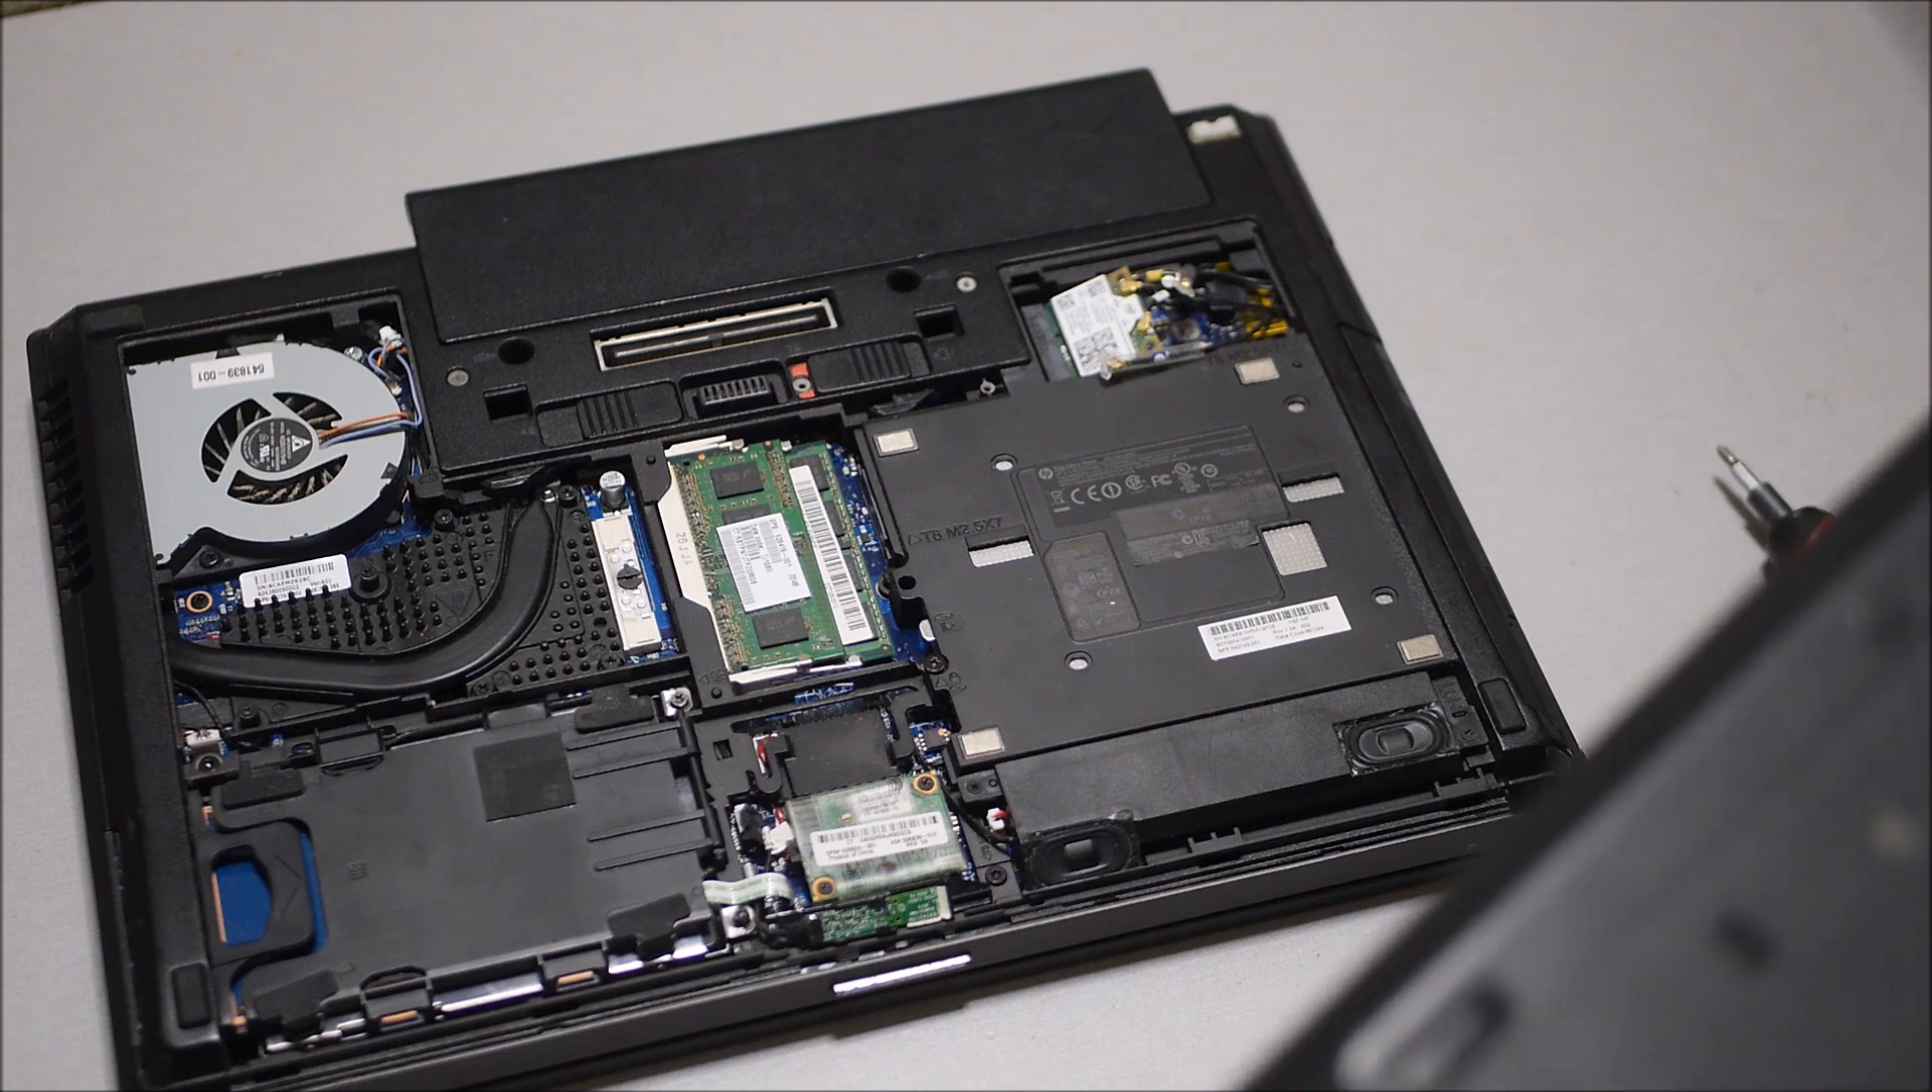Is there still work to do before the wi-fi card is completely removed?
Yes.